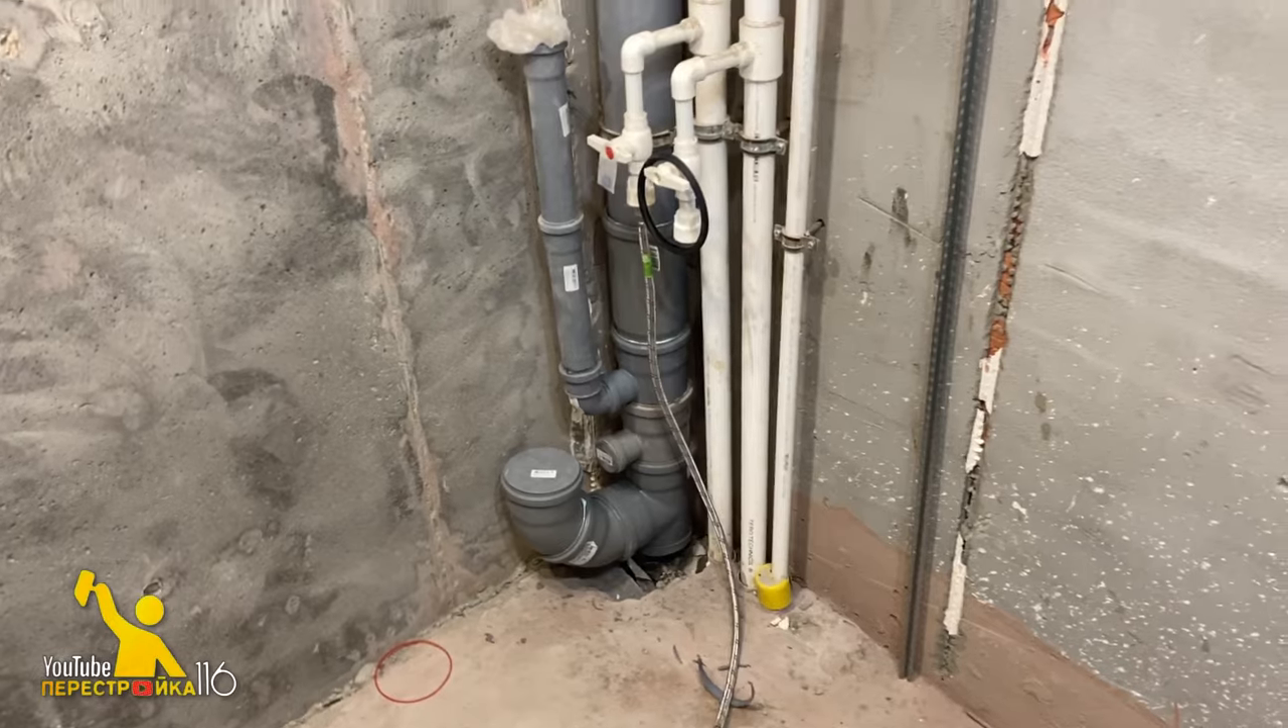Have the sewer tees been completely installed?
Yes.